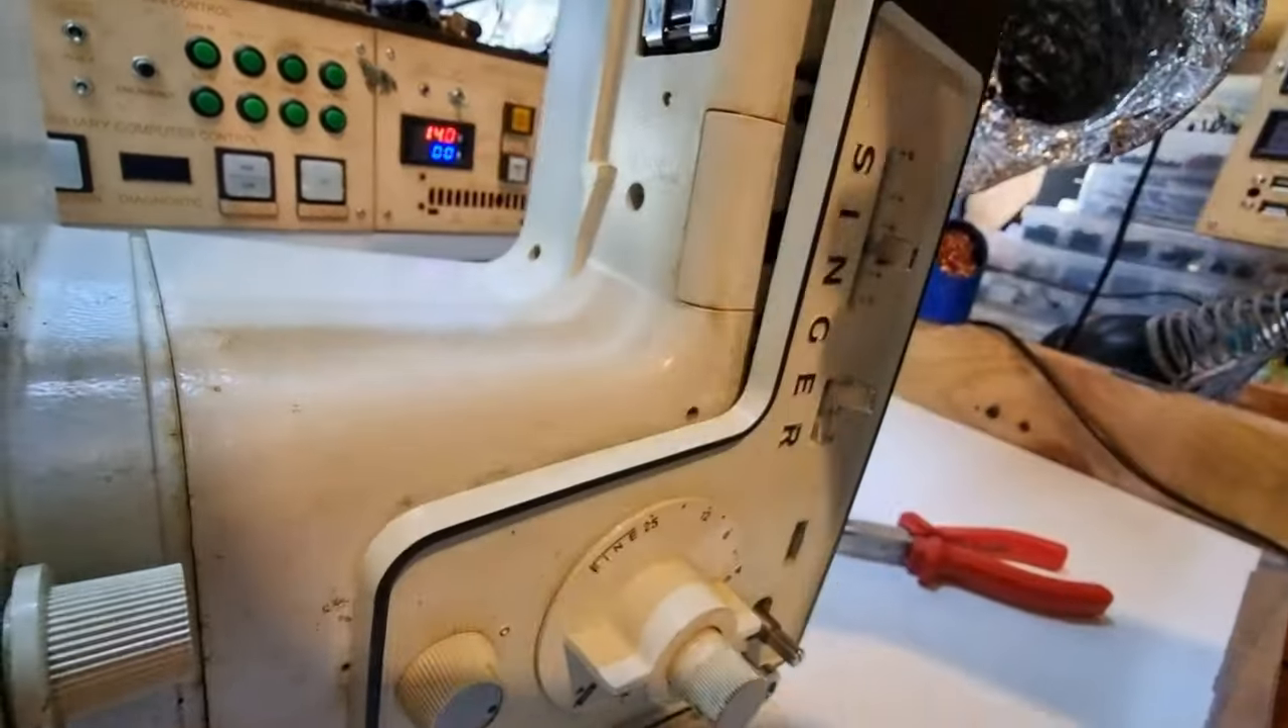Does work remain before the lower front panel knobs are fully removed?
Yes.